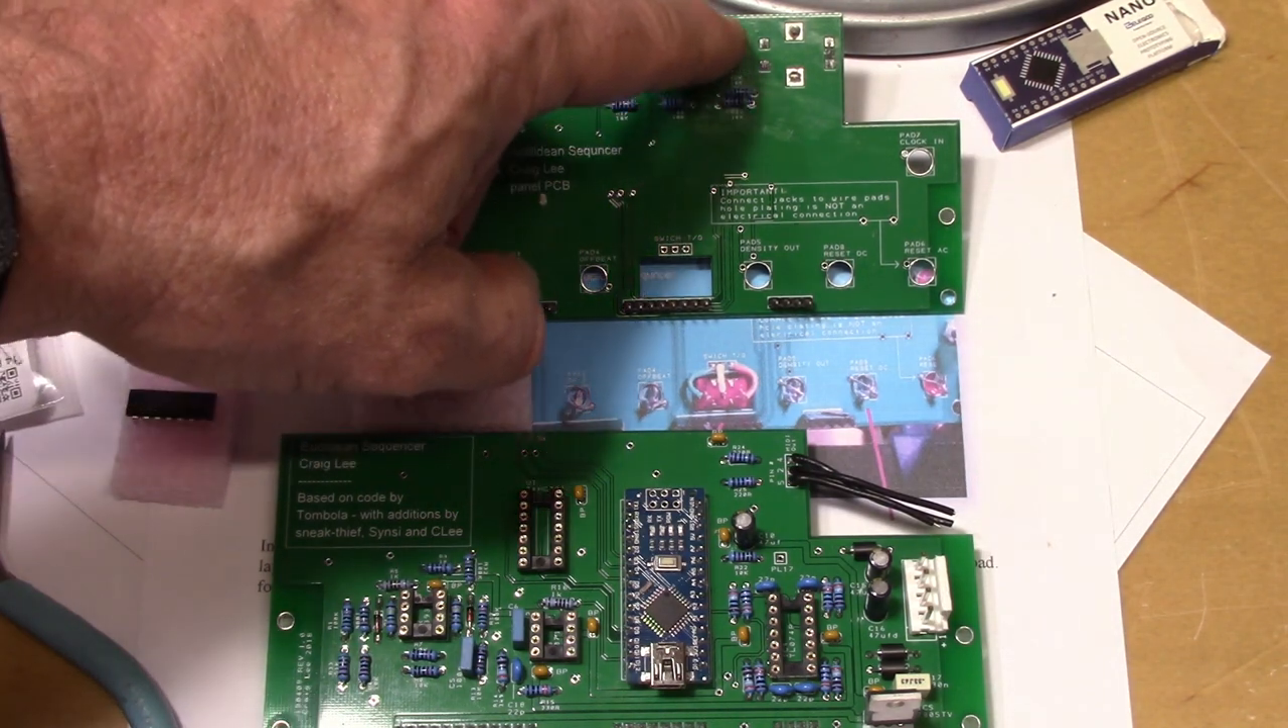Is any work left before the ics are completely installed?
Yes.